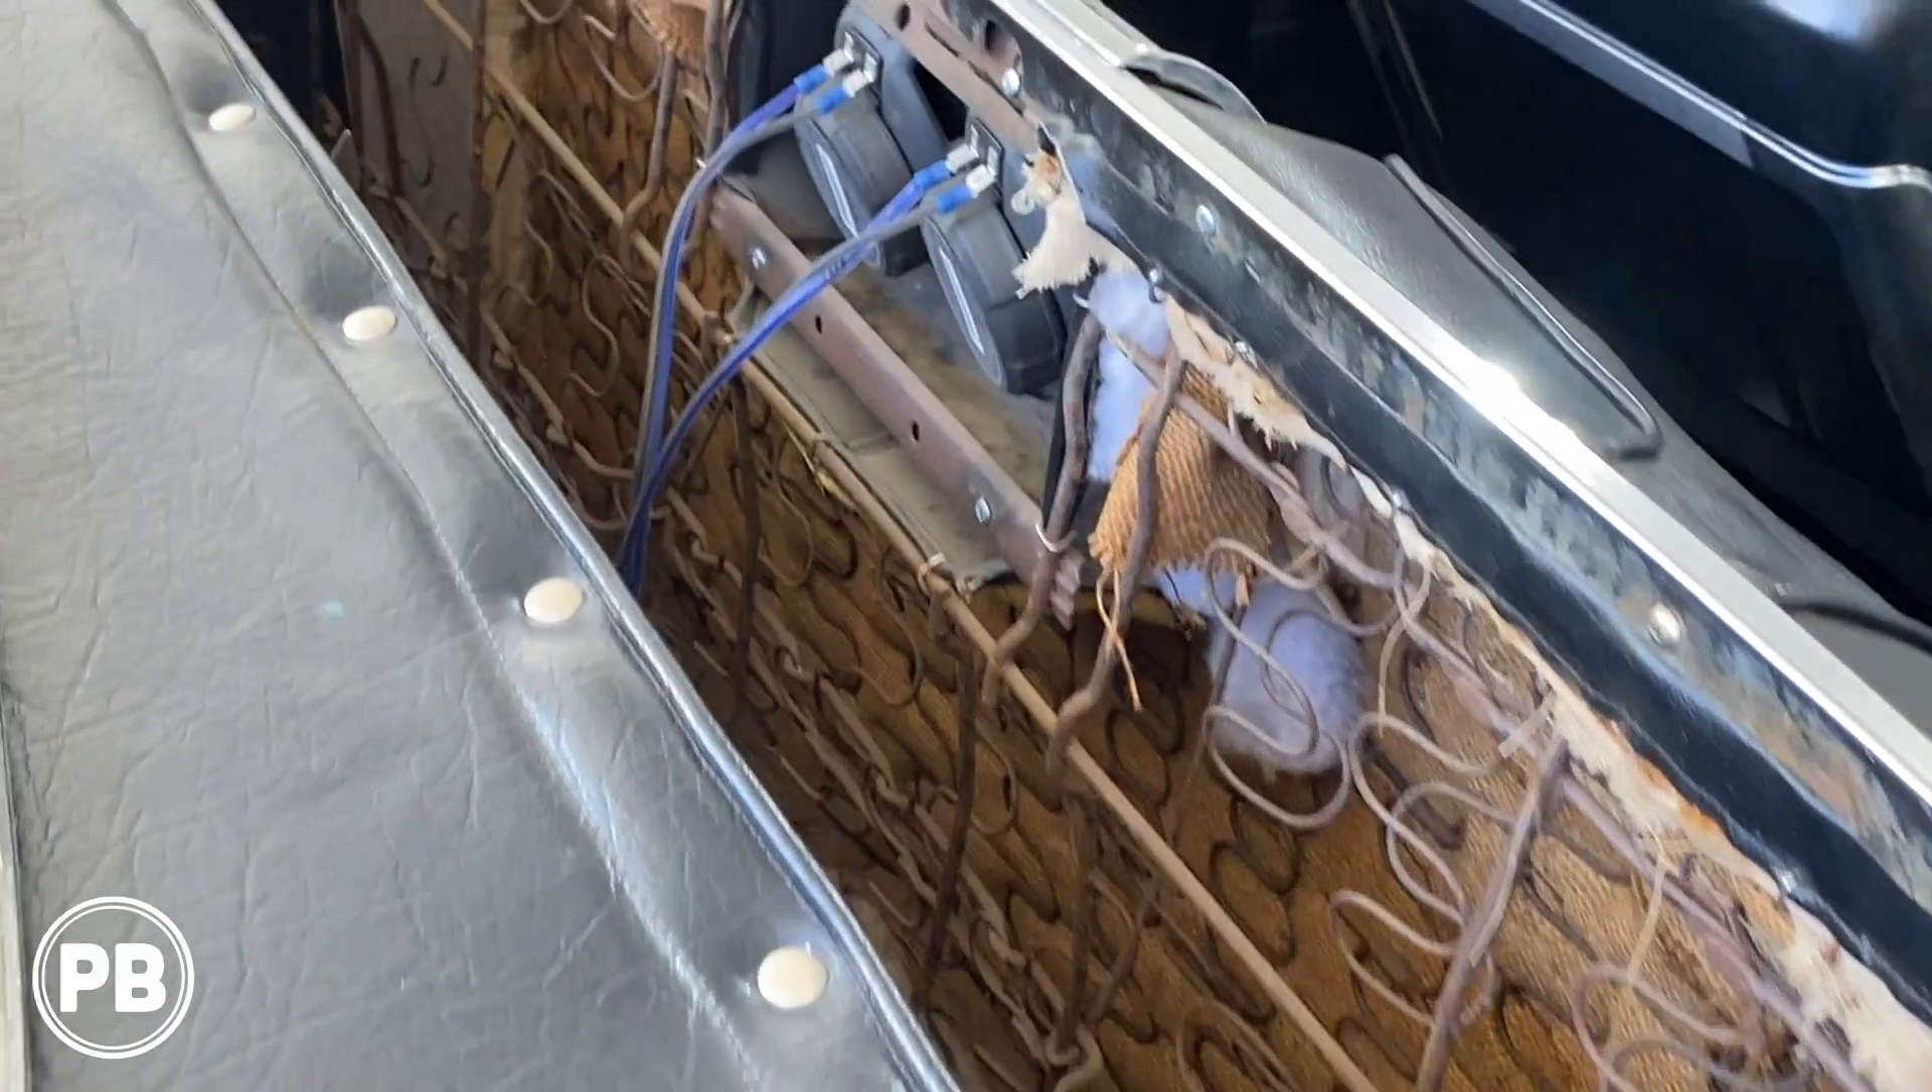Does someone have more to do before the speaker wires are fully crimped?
No.